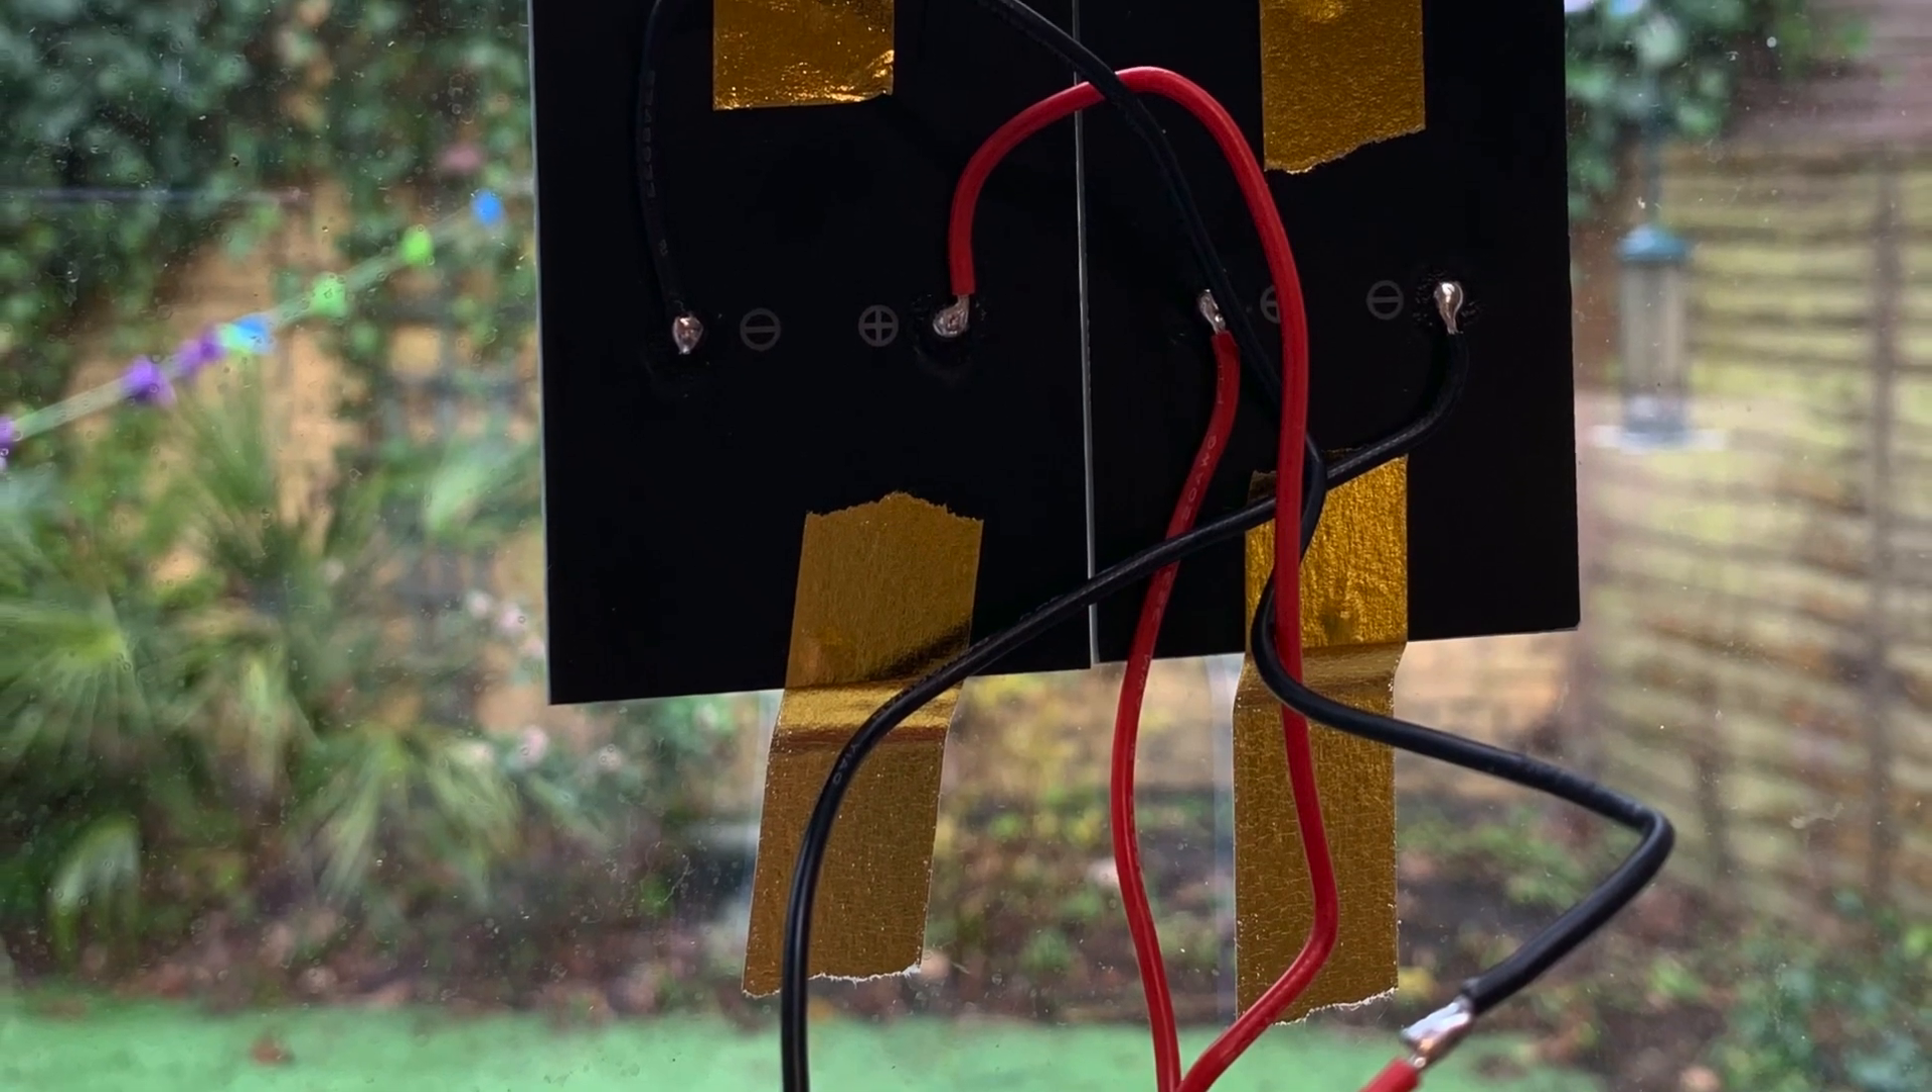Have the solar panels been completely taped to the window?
Yes.